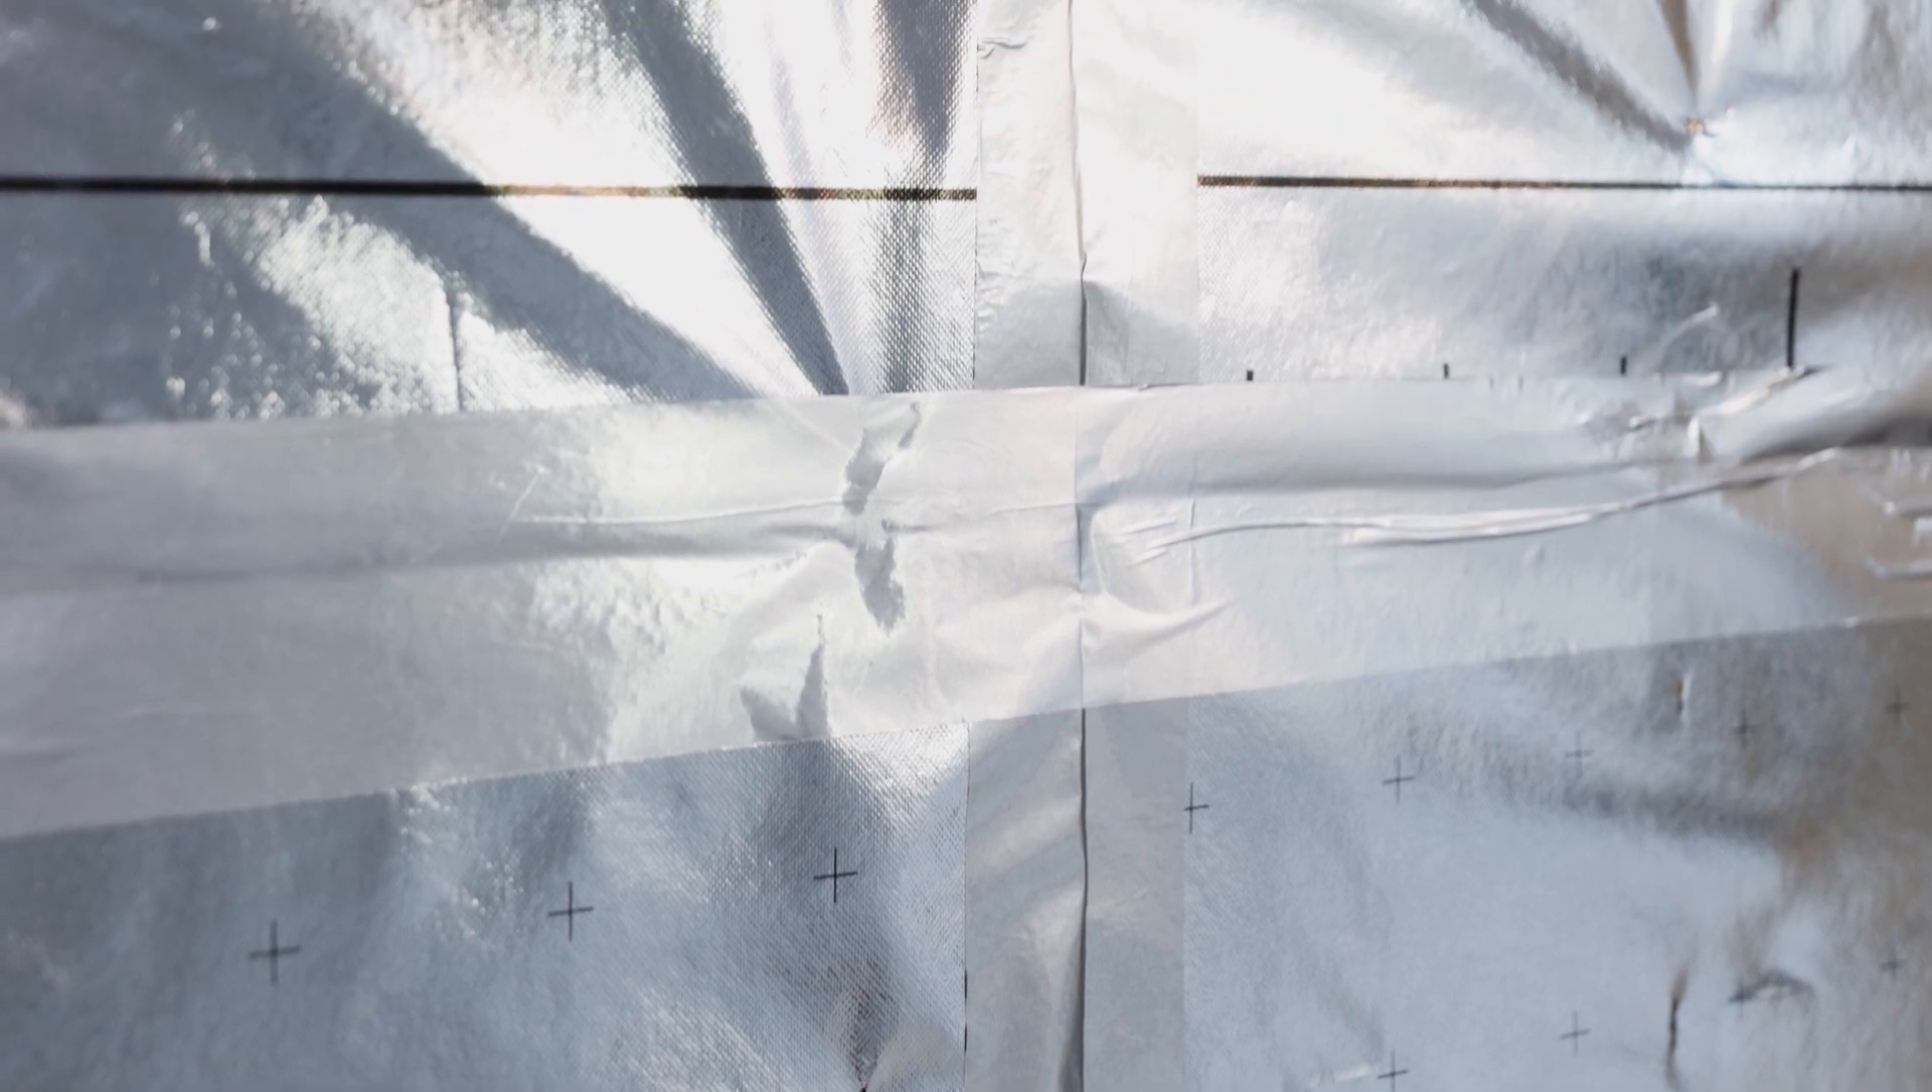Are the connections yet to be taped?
No.